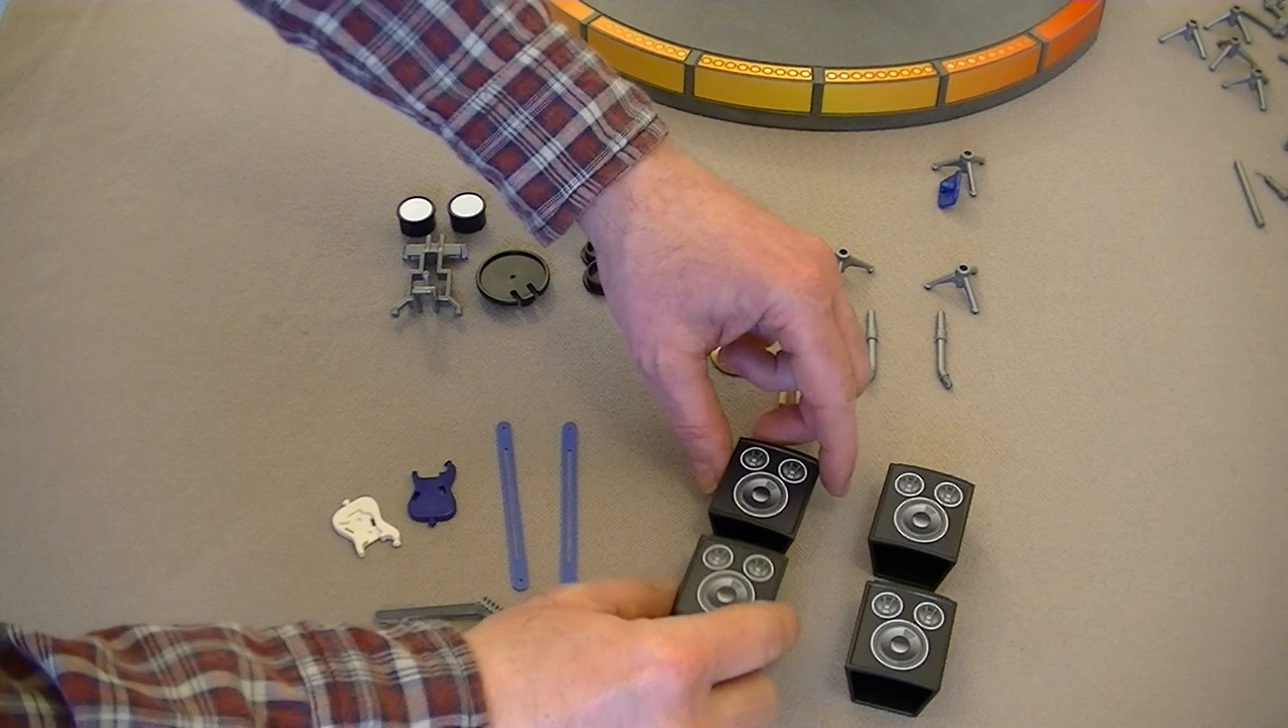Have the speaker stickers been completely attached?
Yes.